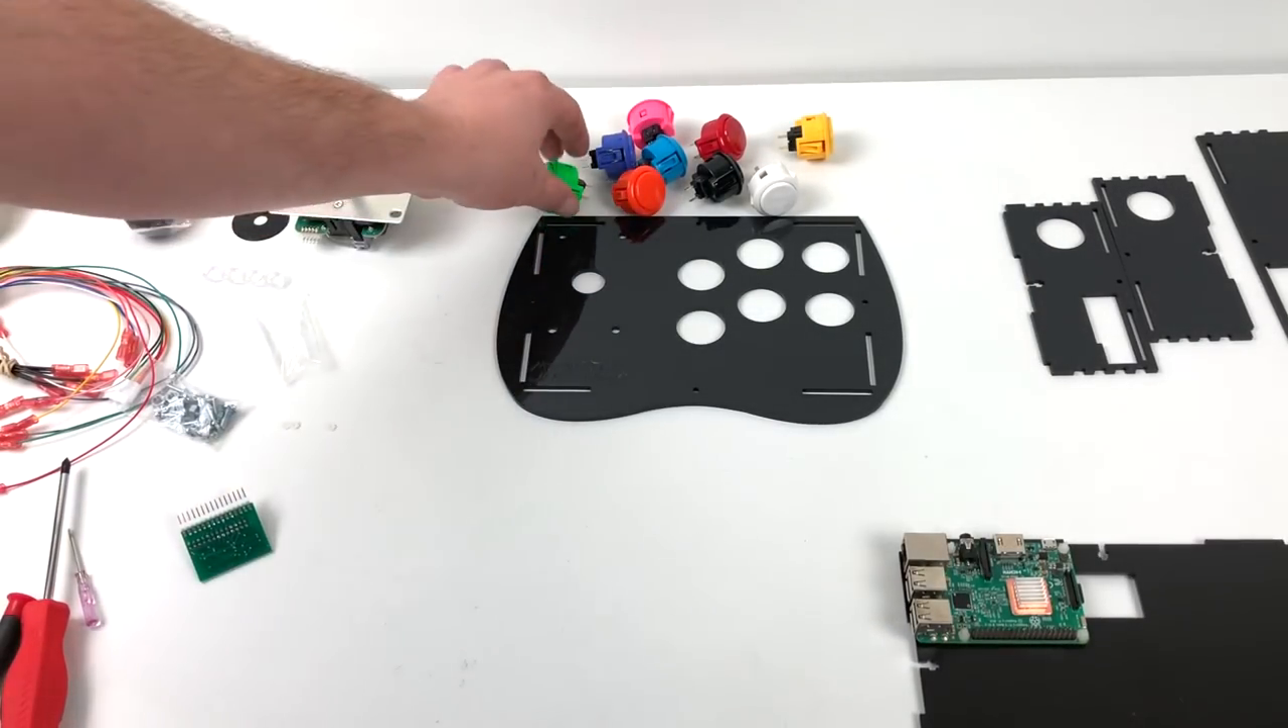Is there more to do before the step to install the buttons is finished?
Yes.